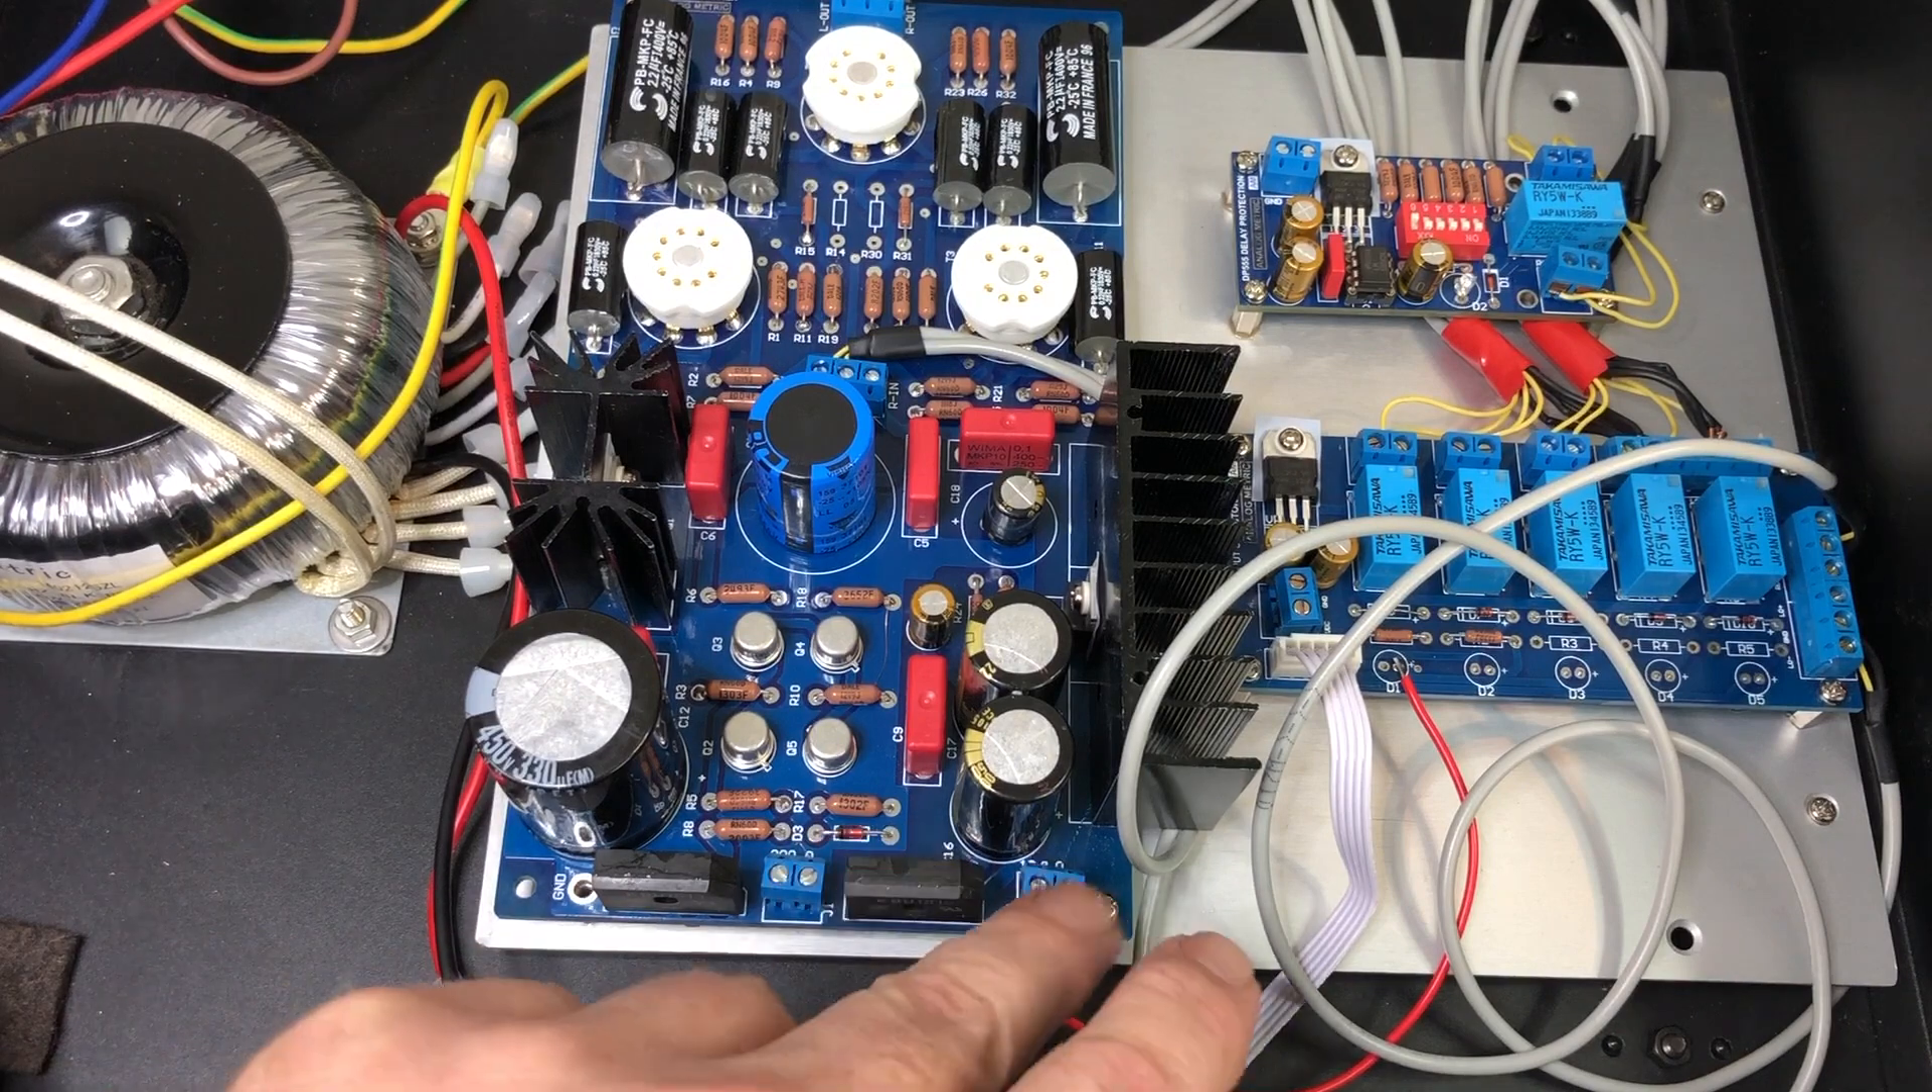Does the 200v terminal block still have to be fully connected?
Yes.